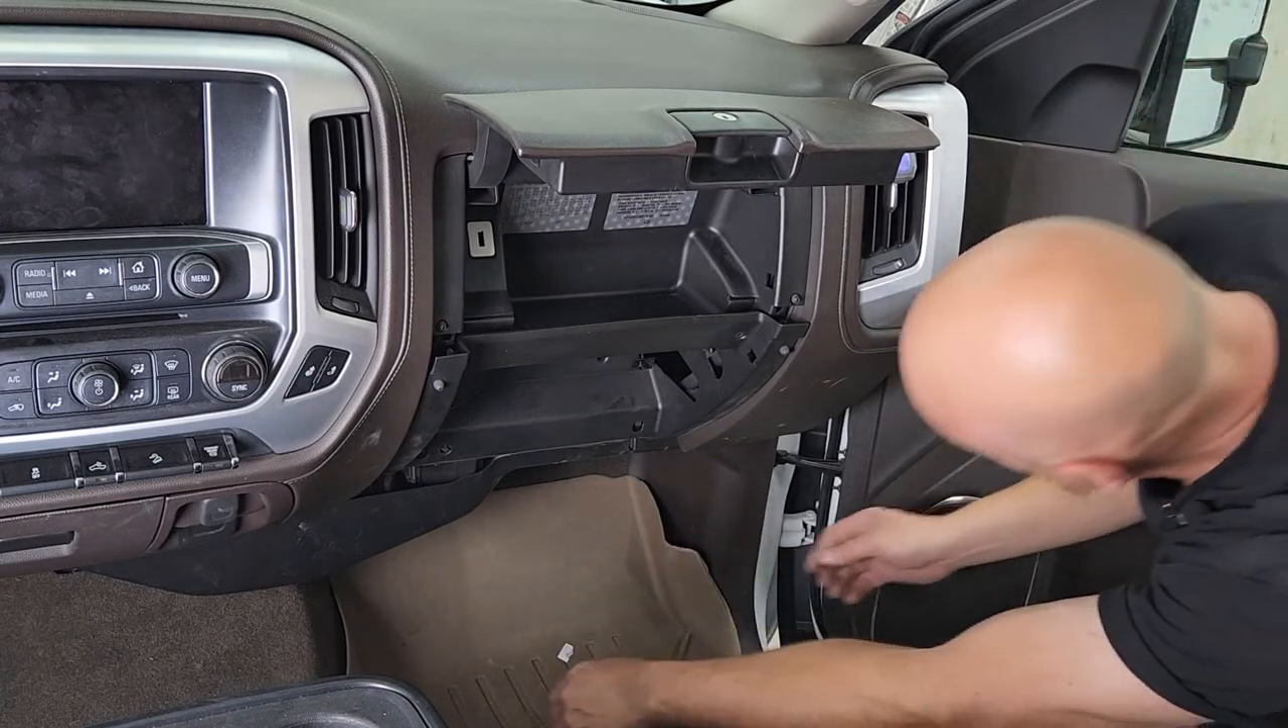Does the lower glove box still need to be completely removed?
No.